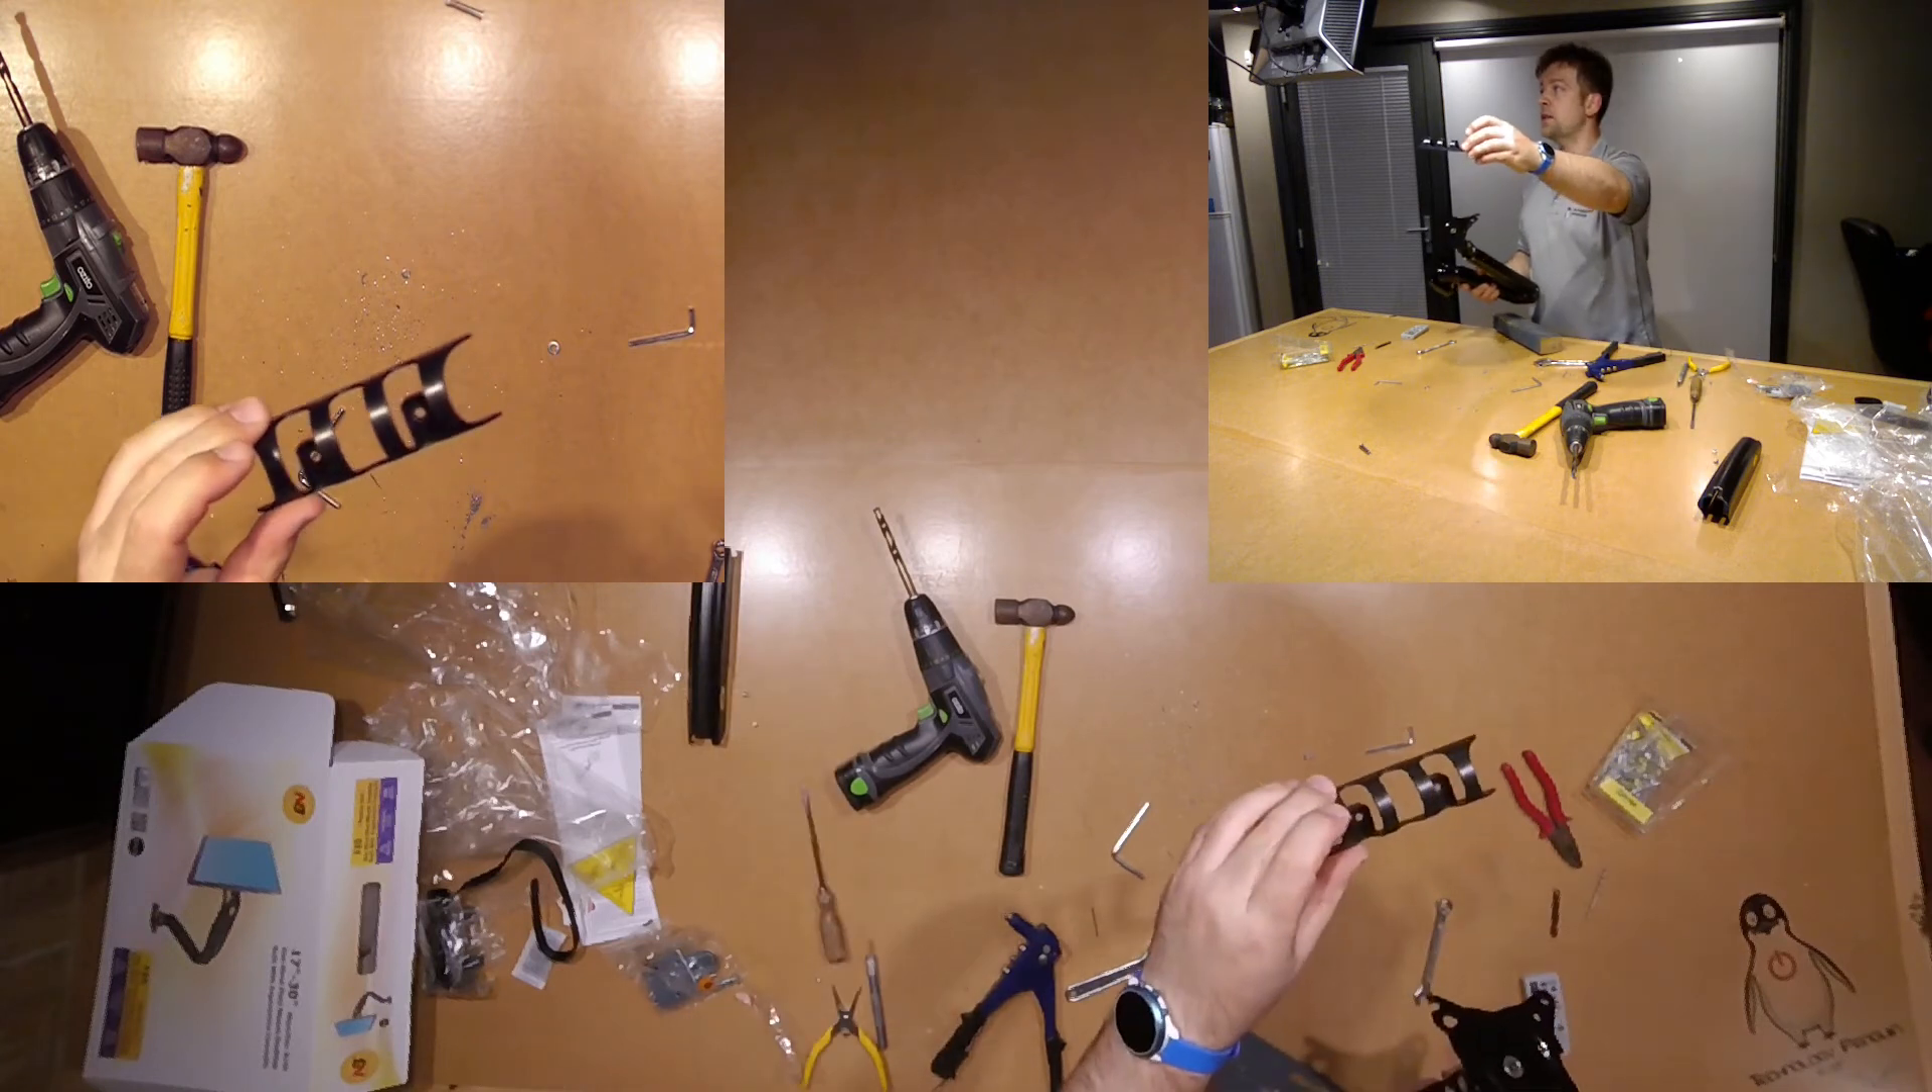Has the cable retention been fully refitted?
No.